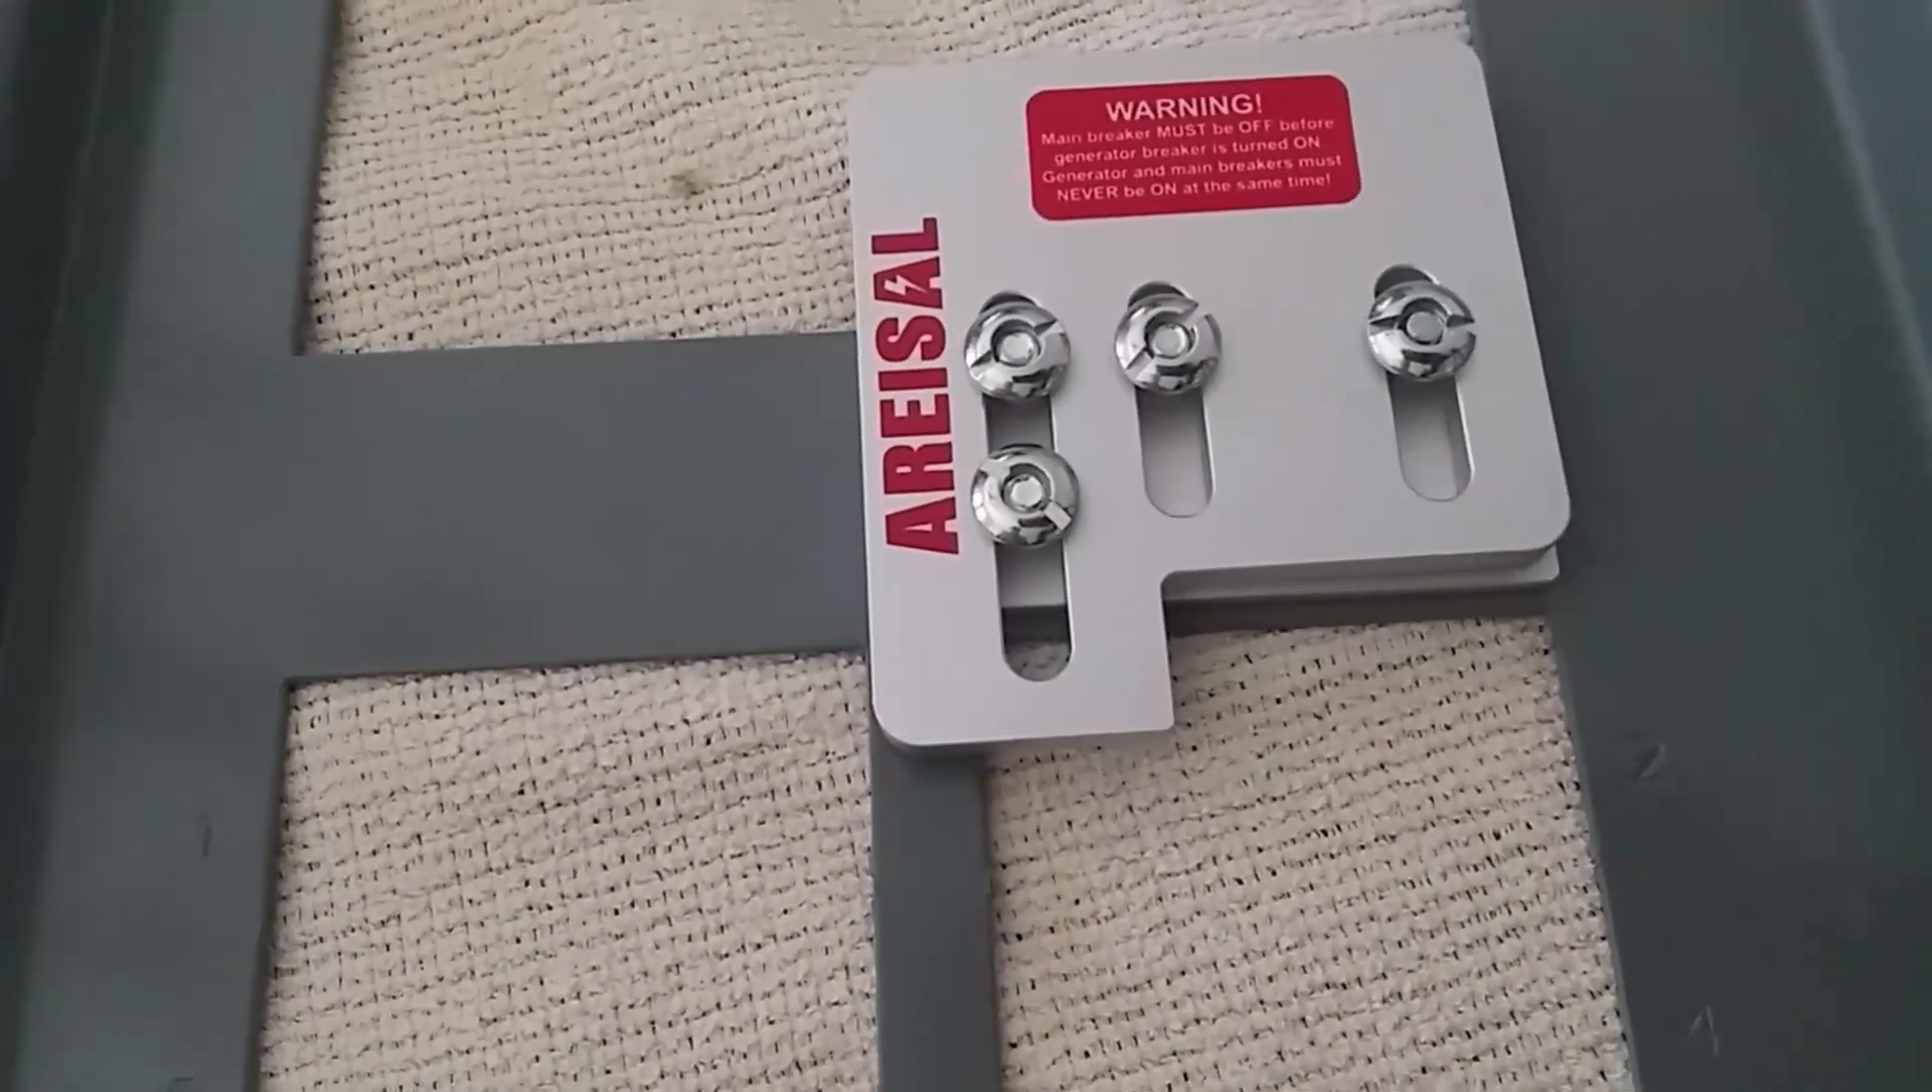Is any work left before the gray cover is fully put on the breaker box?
Yes.